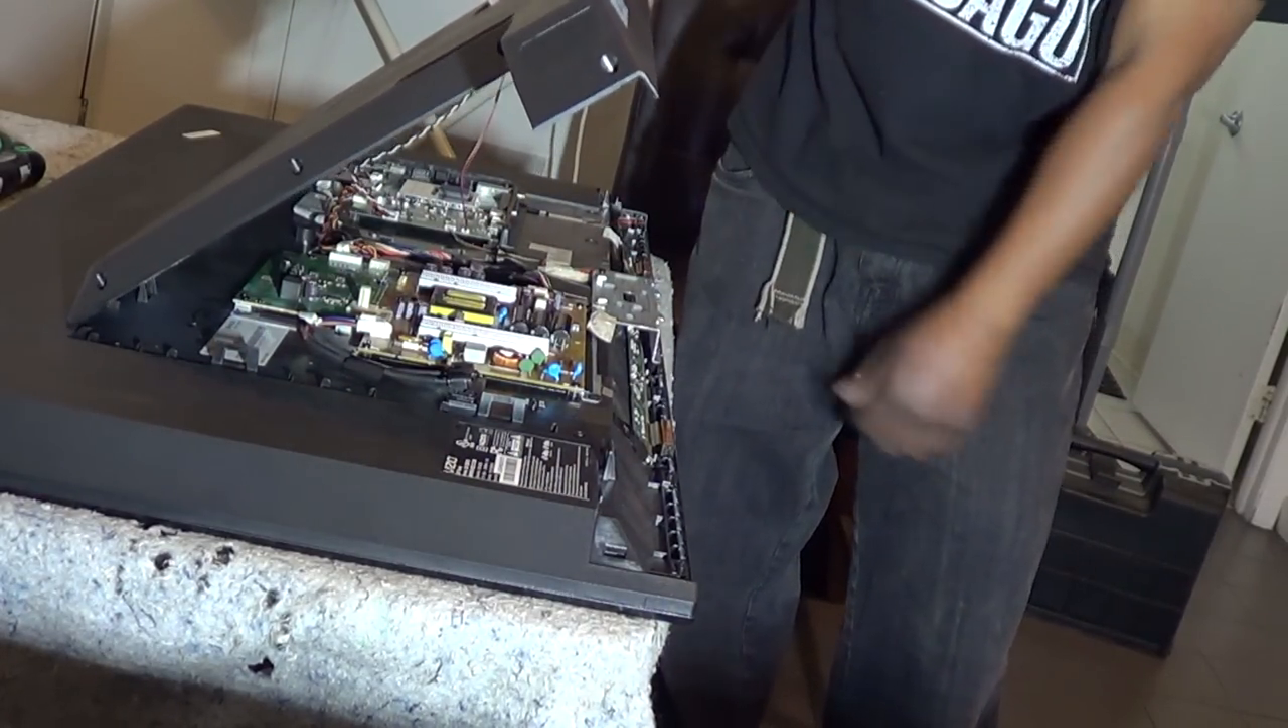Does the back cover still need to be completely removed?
Yes.